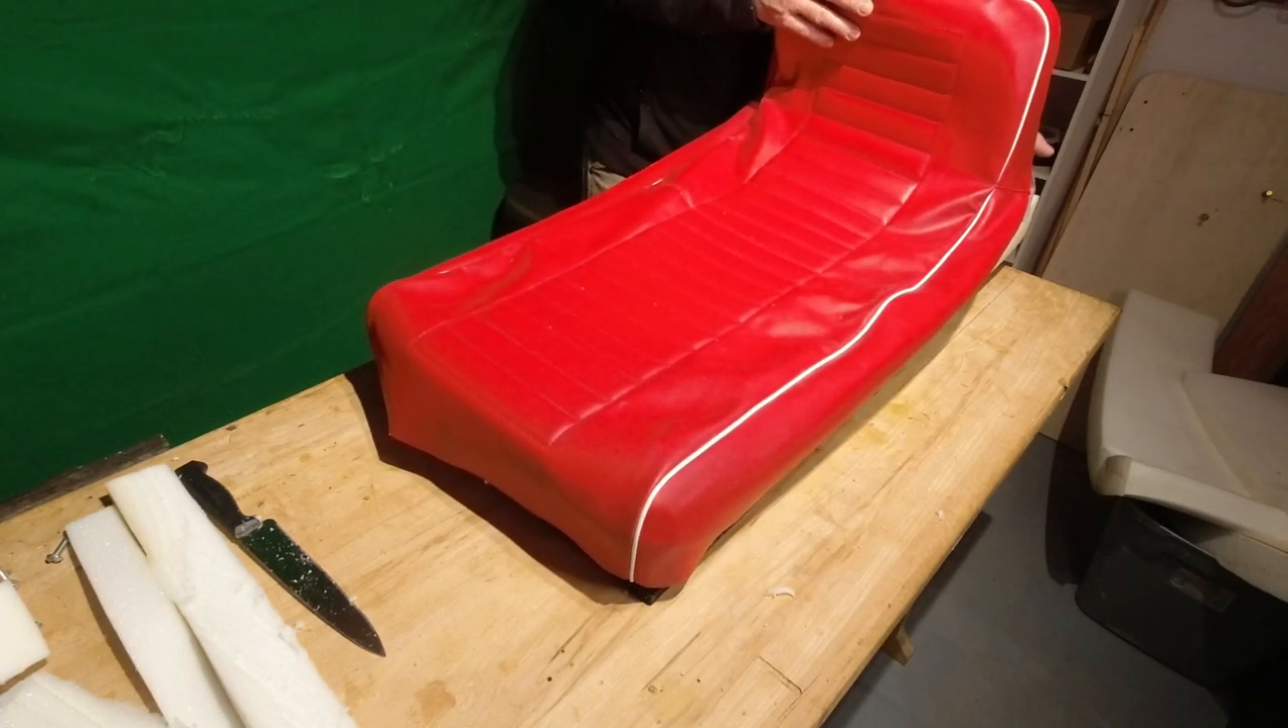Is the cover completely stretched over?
No.